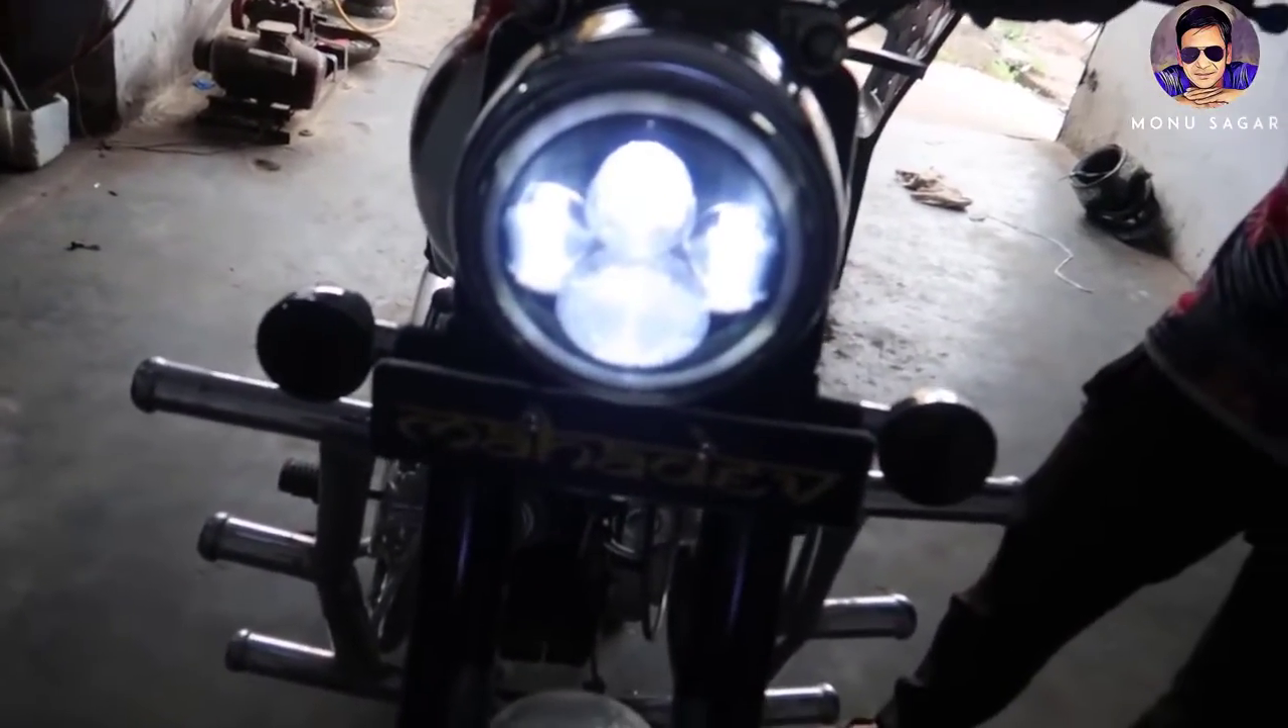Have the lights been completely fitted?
Yes.